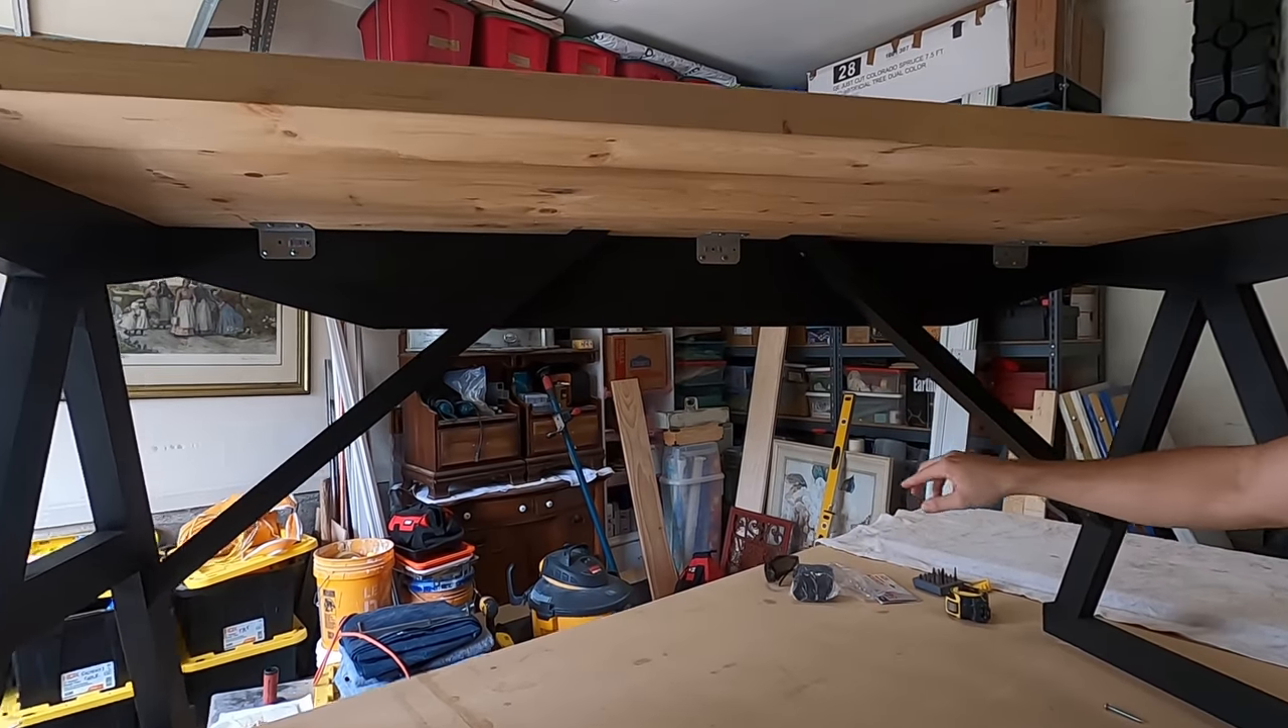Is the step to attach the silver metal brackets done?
Yes.